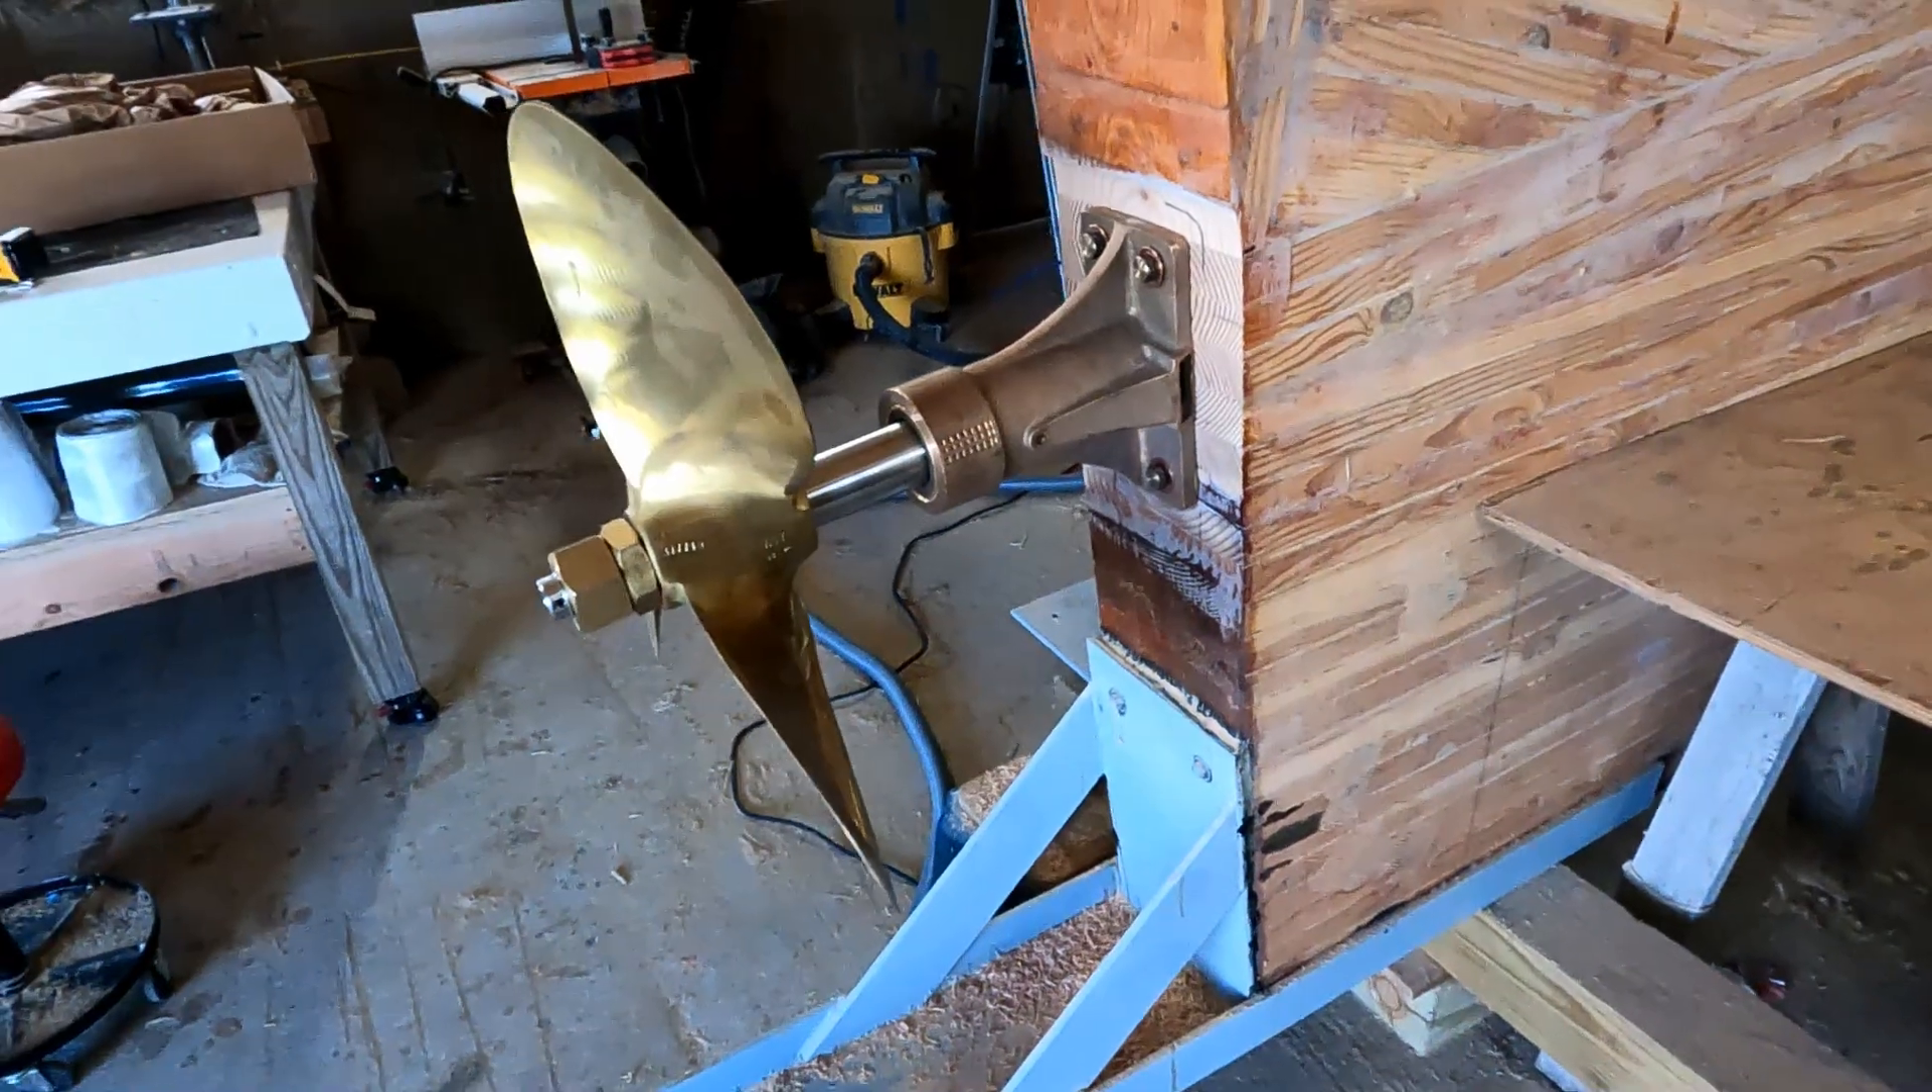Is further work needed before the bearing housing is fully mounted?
No.